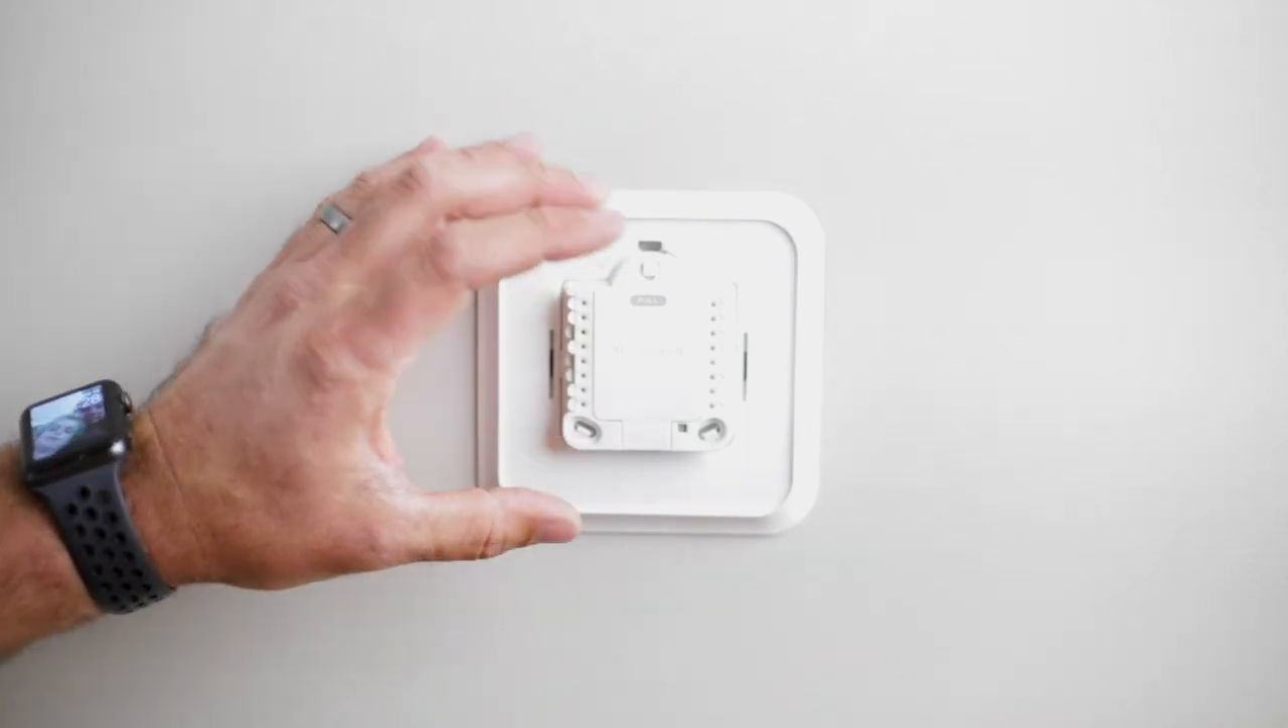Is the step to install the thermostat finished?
No.